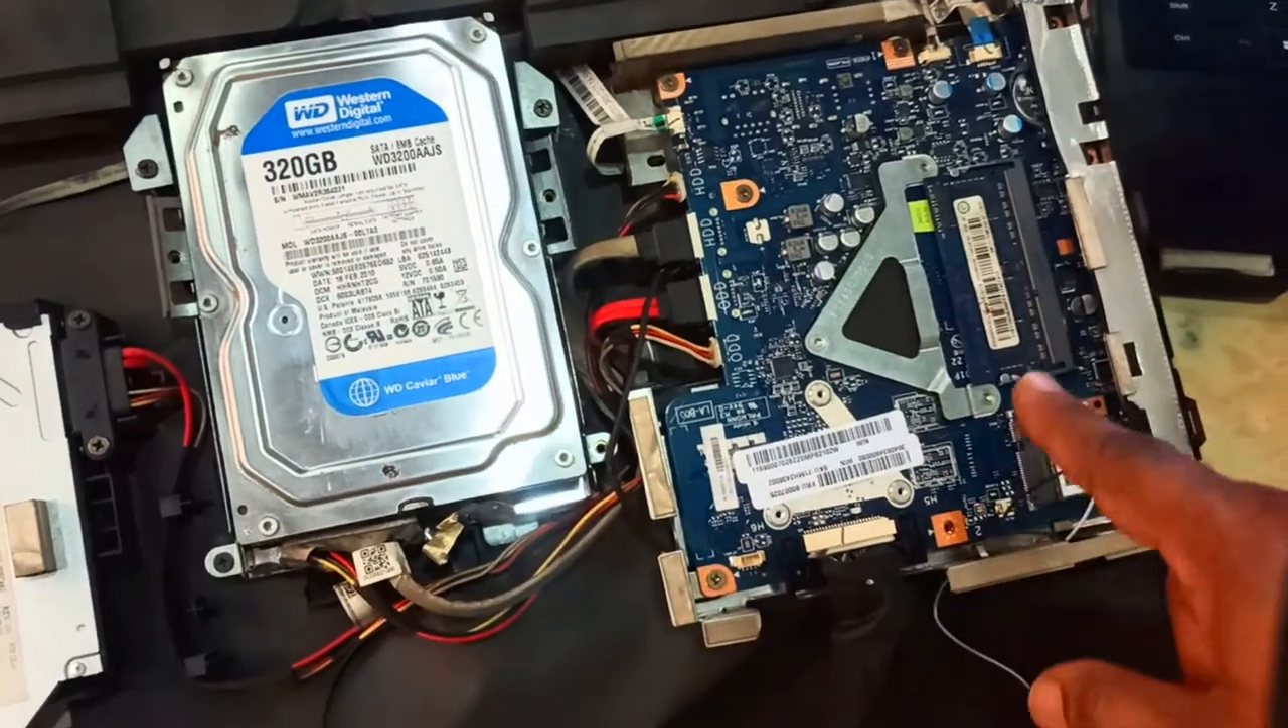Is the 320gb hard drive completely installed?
Yes.